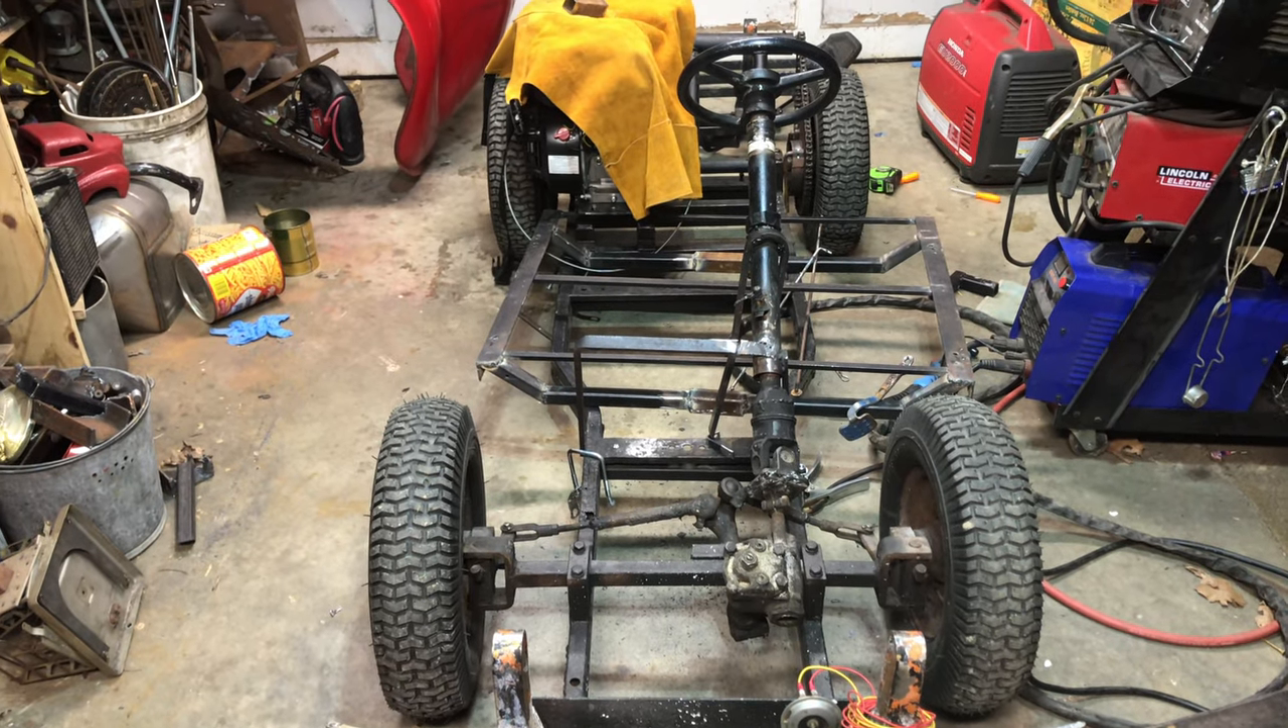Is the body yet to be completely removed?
No.